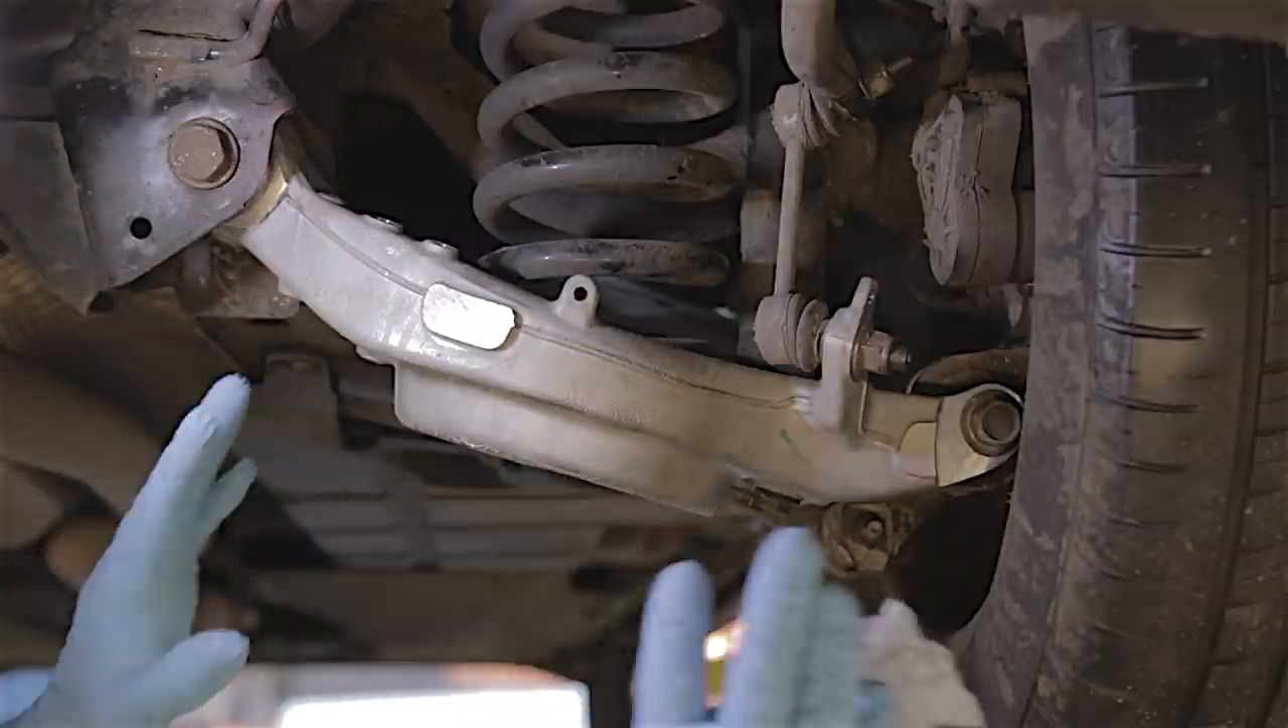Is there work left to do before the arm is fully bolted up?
No.